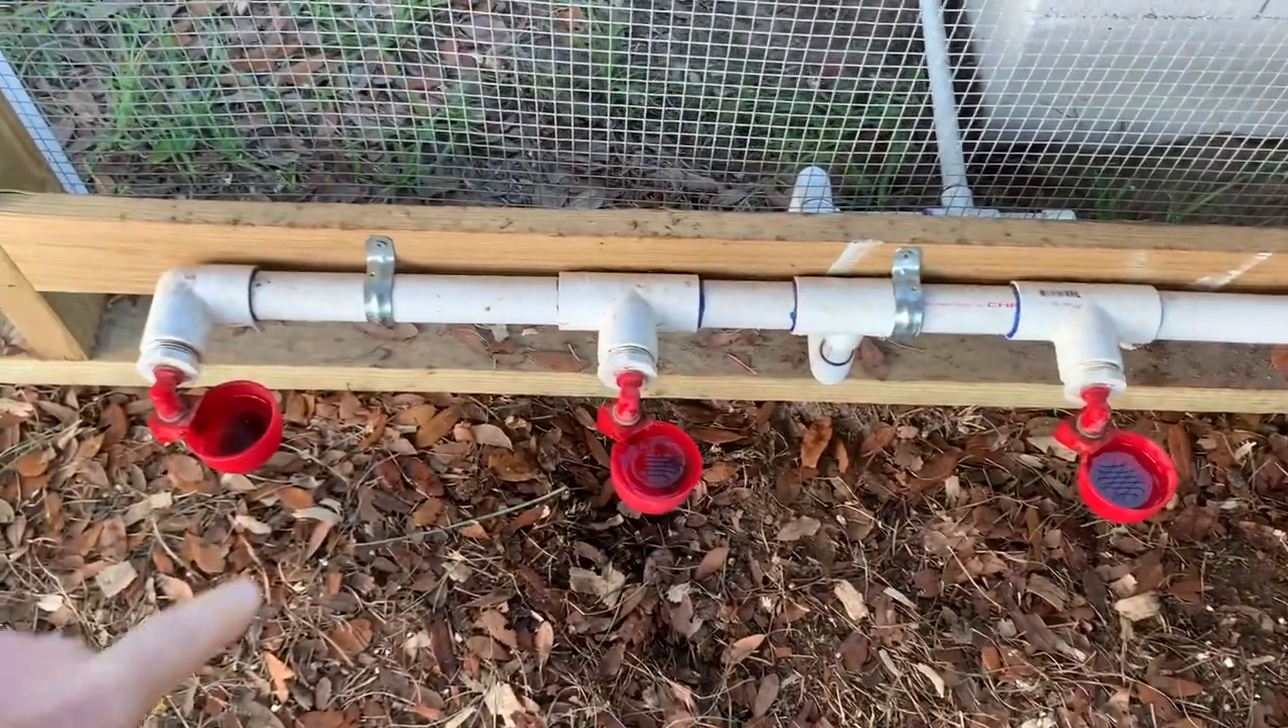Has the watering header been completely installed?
Yes.